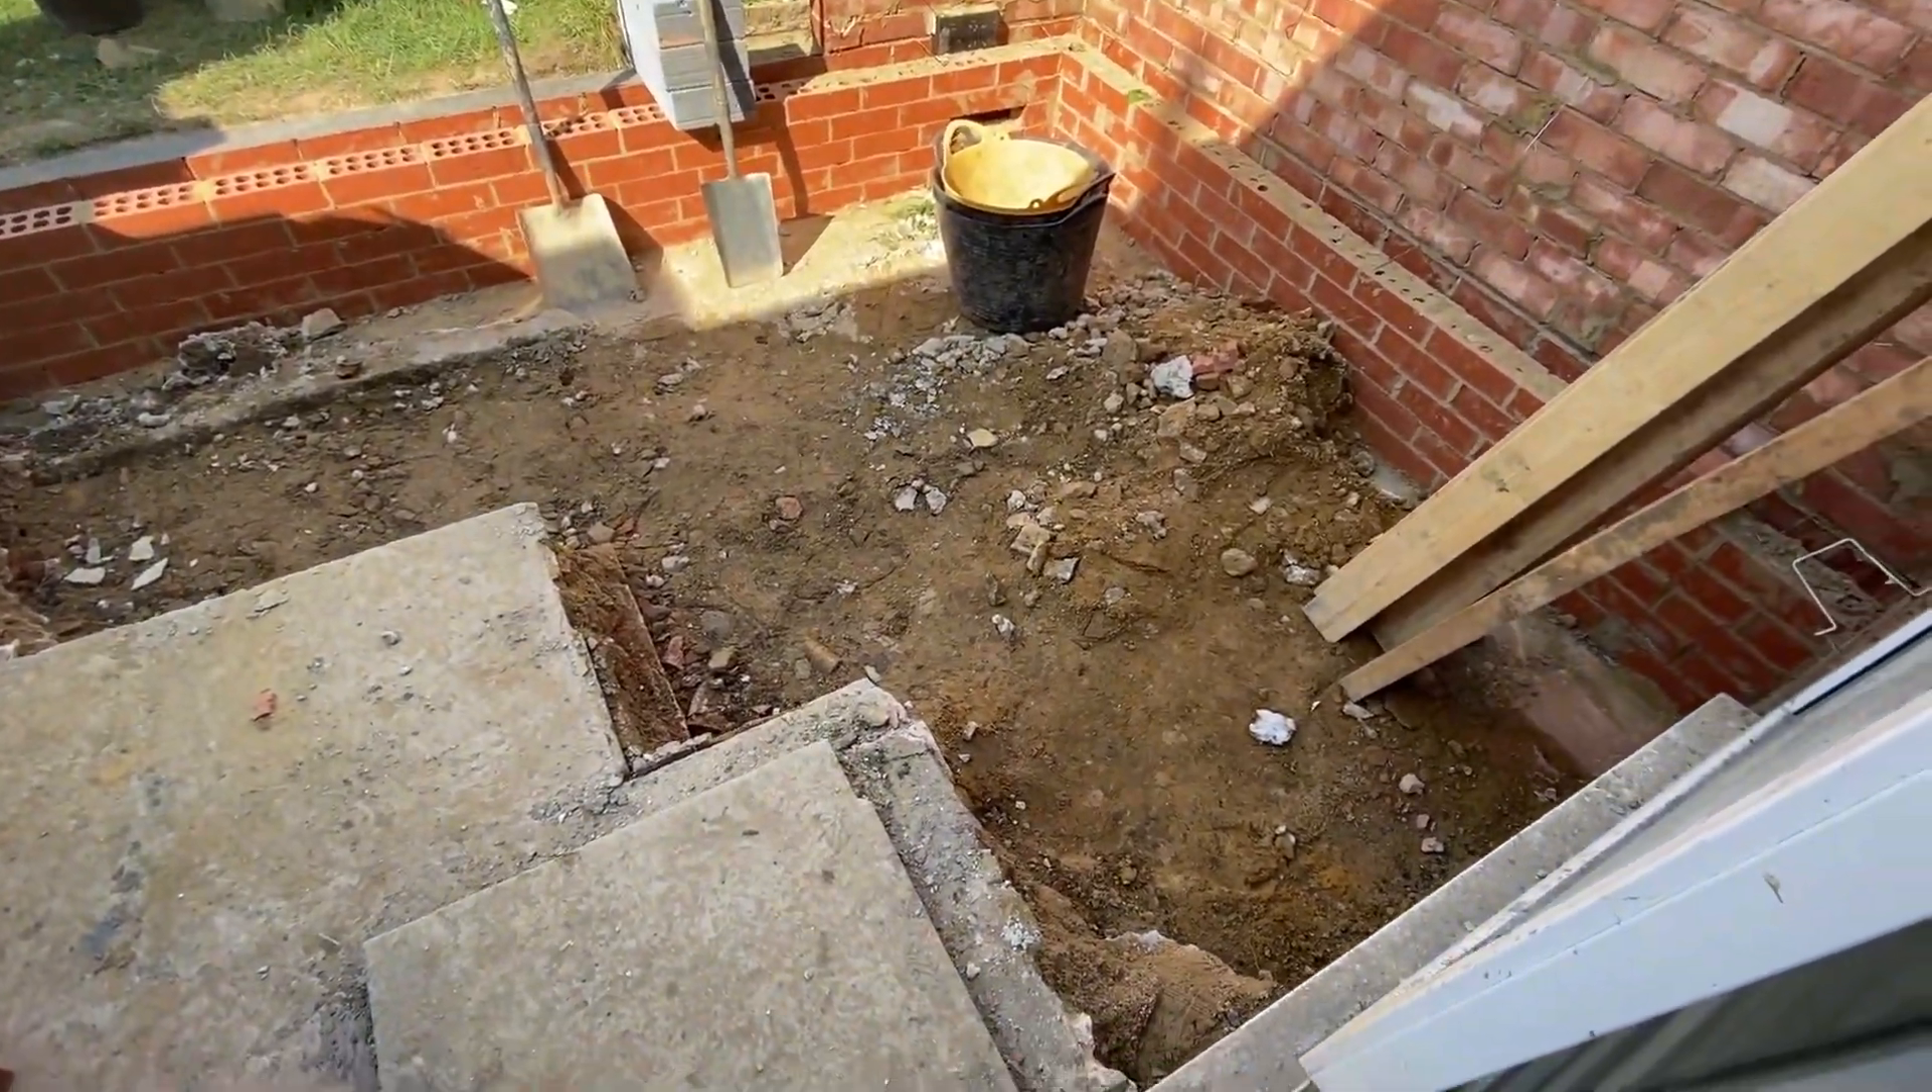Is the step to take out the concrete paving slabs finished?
No.